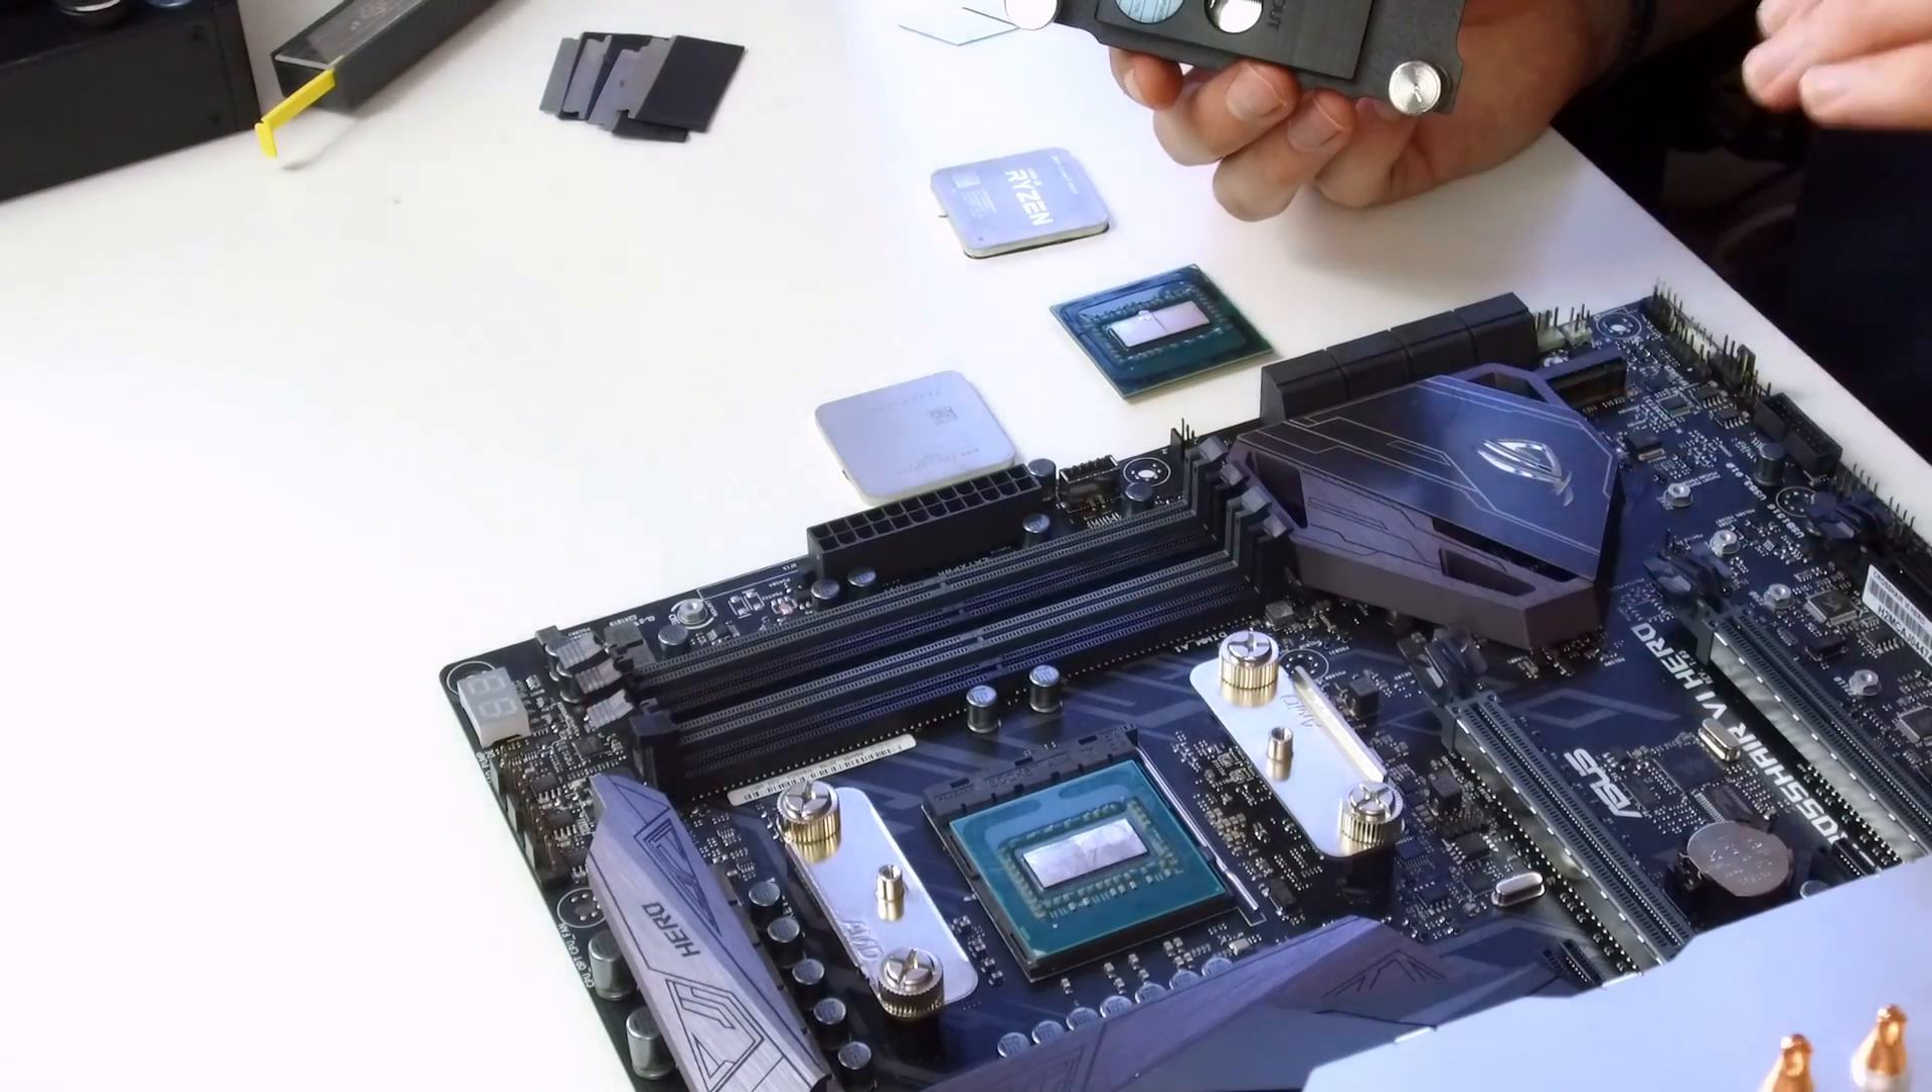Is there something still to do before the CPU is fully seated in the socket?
No.